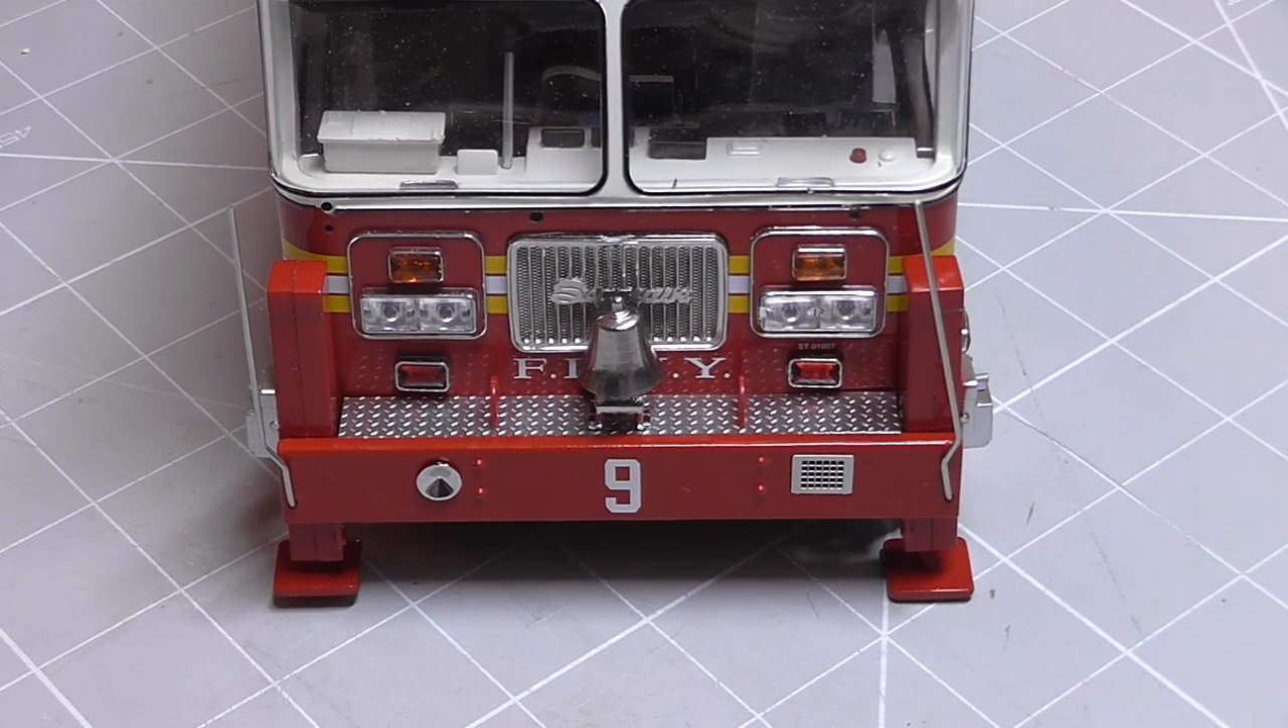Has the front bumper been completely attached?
Yes.